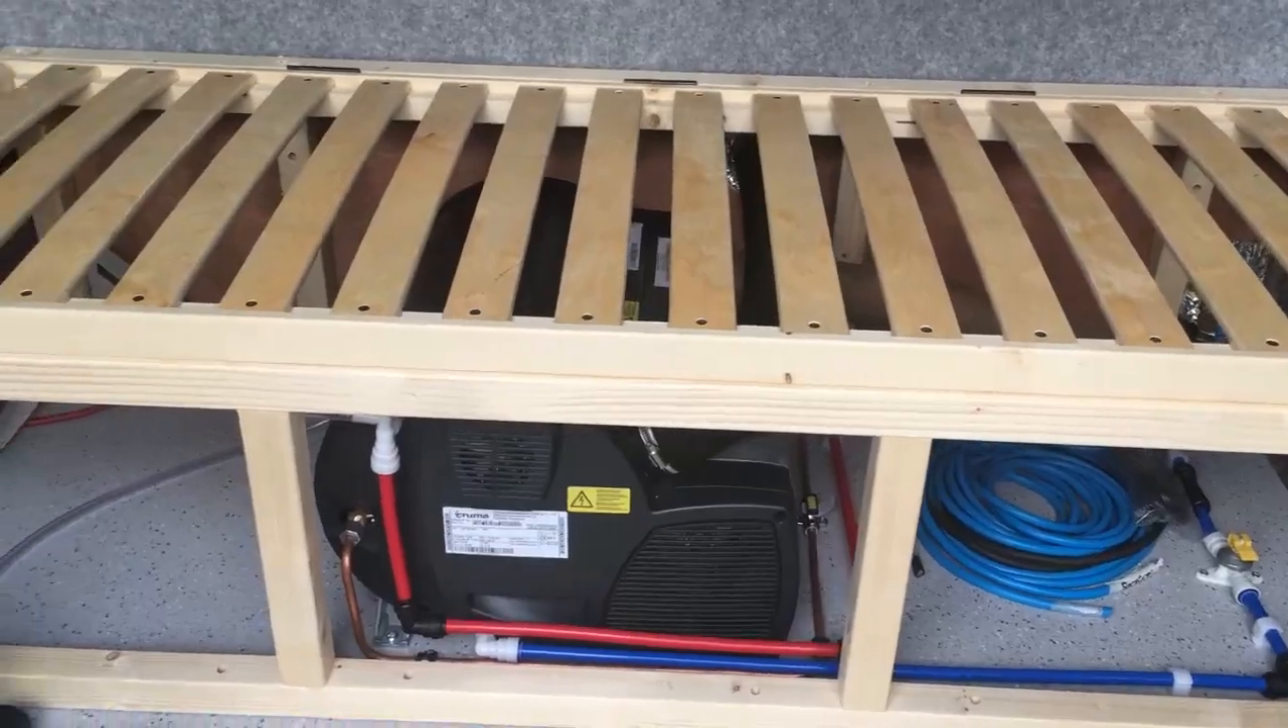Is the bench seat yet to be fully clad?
Yes.